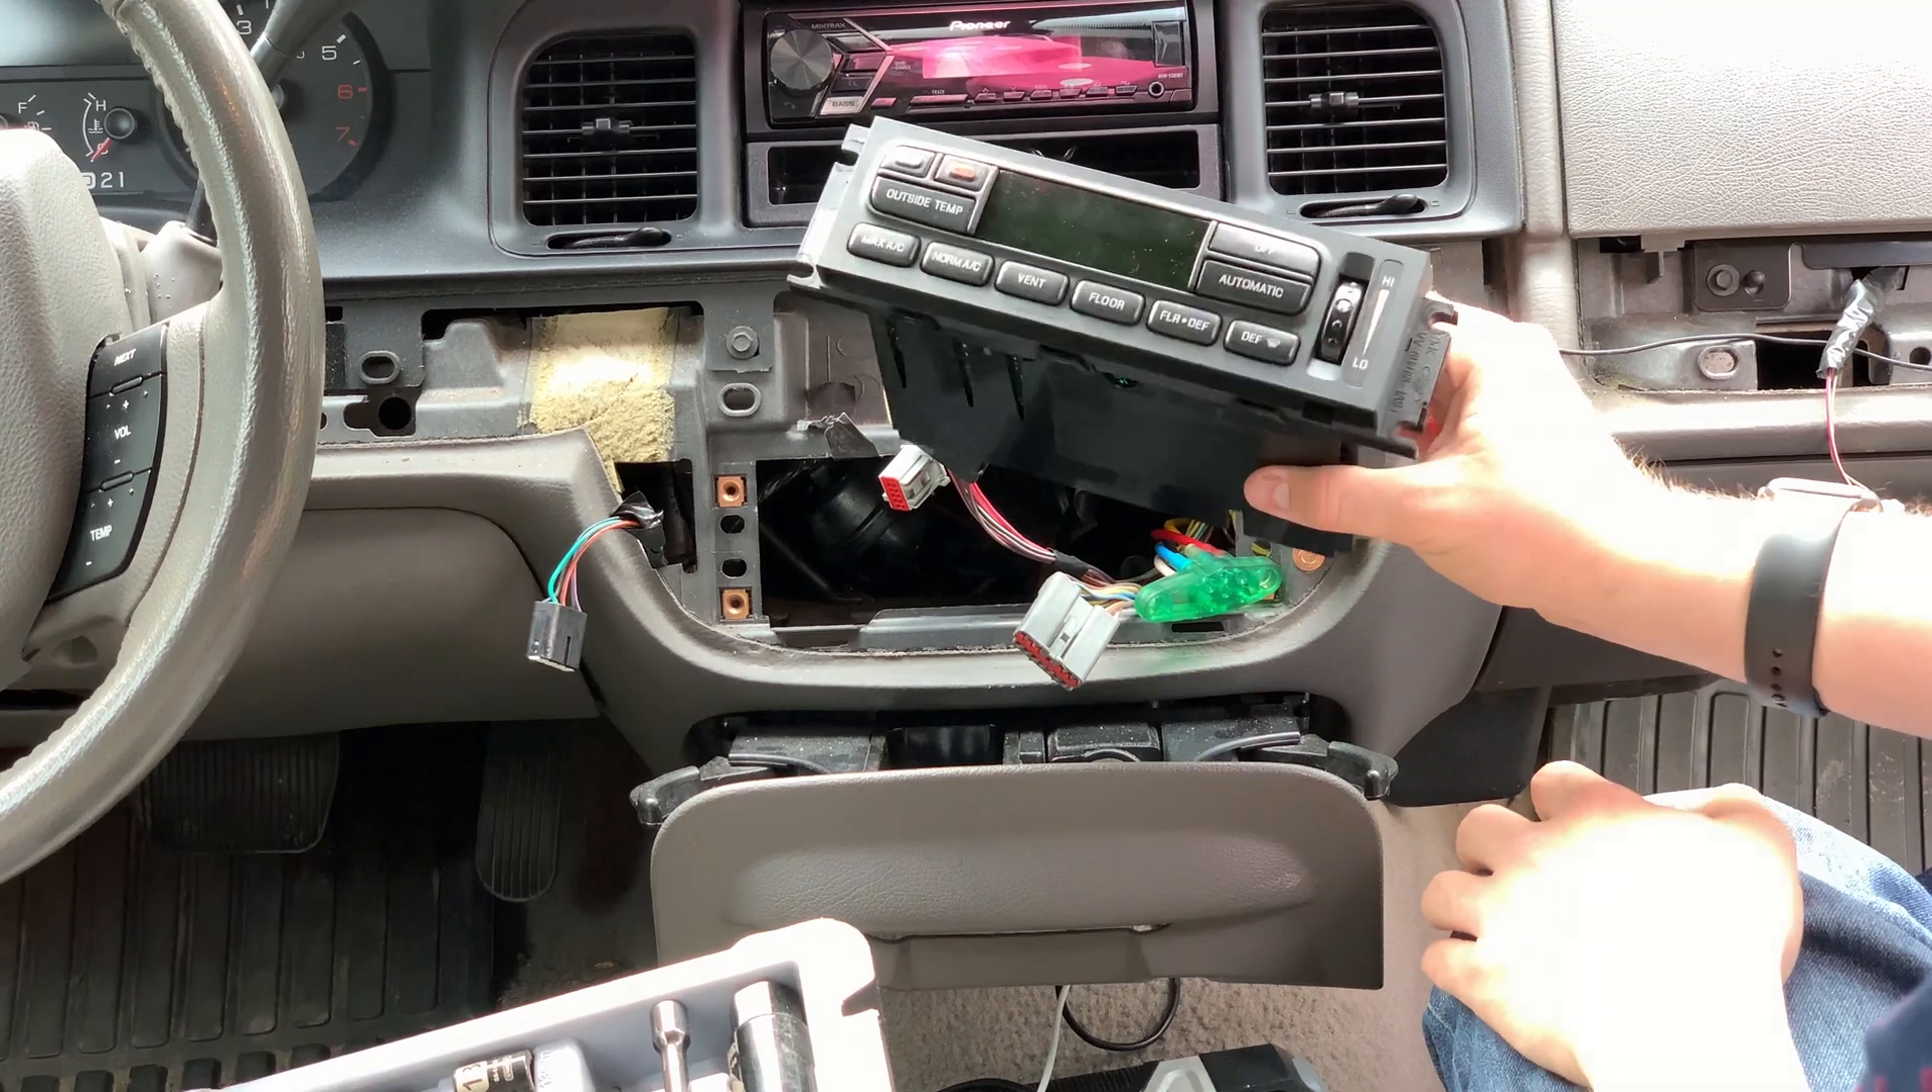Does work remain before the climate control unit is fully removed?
No.